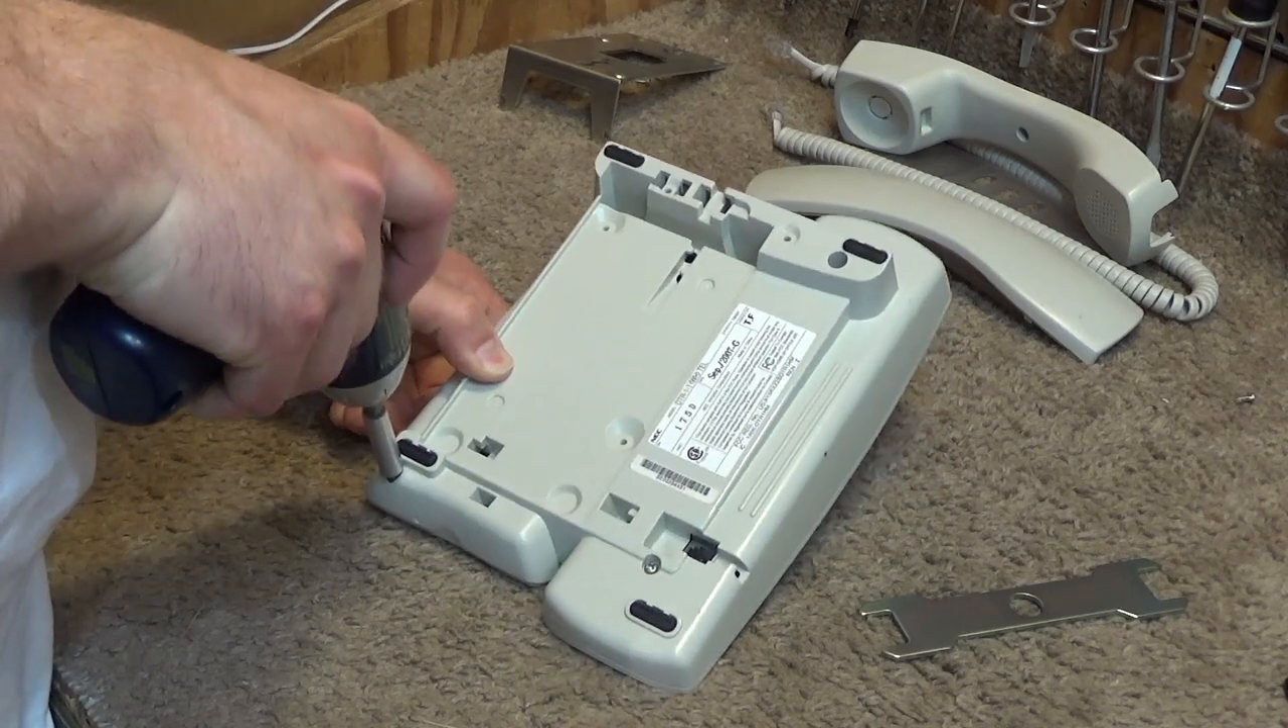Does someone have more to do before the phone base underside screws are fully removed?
Yes.